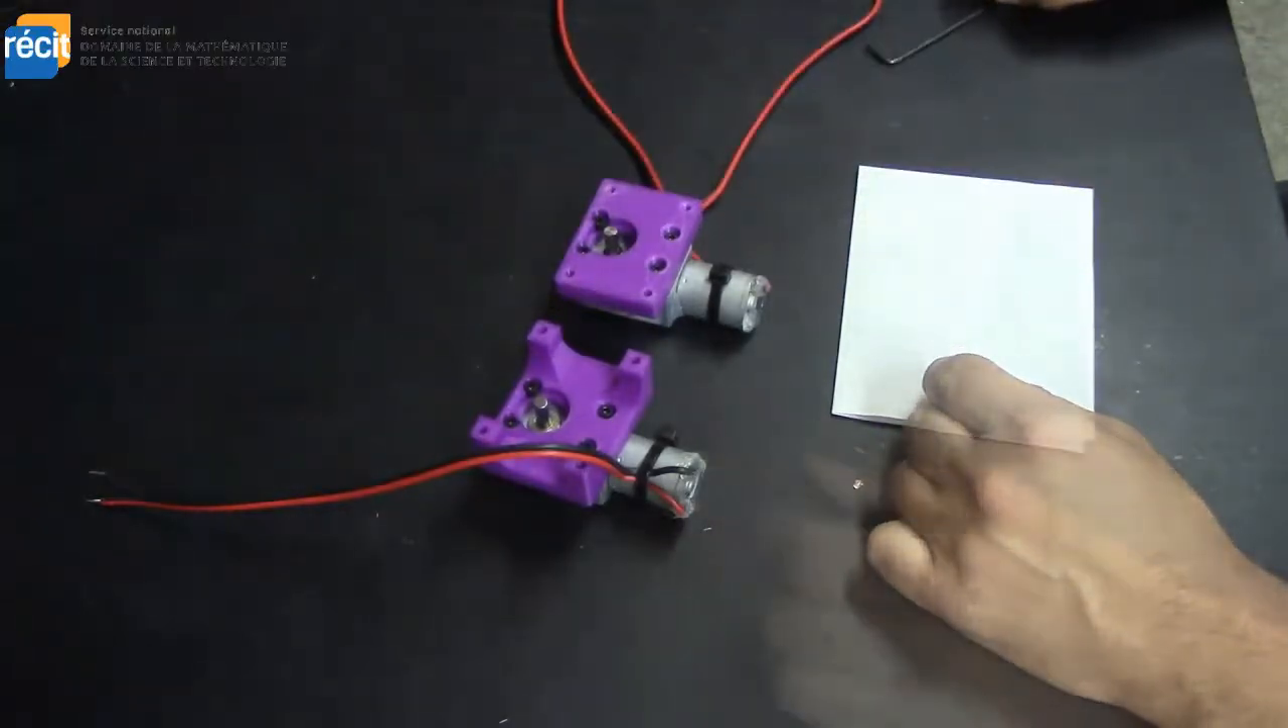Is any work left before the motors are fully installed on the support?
No.